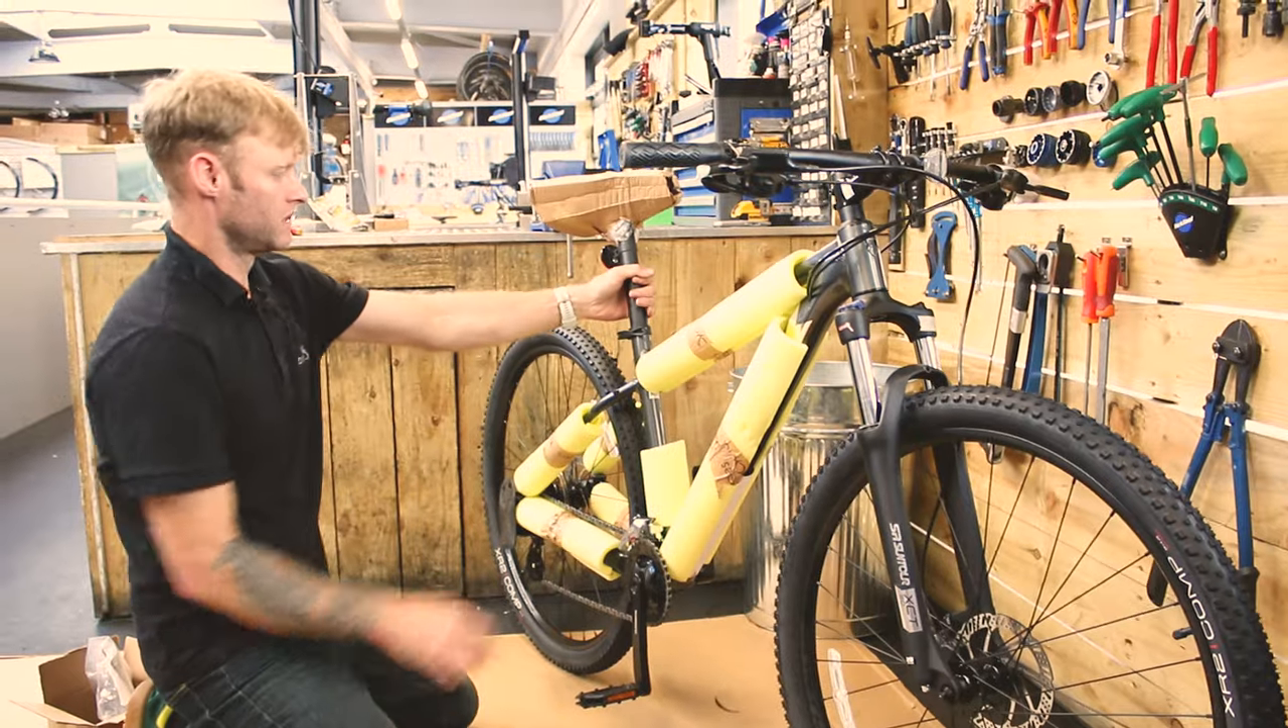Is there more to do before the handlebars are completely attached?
No.